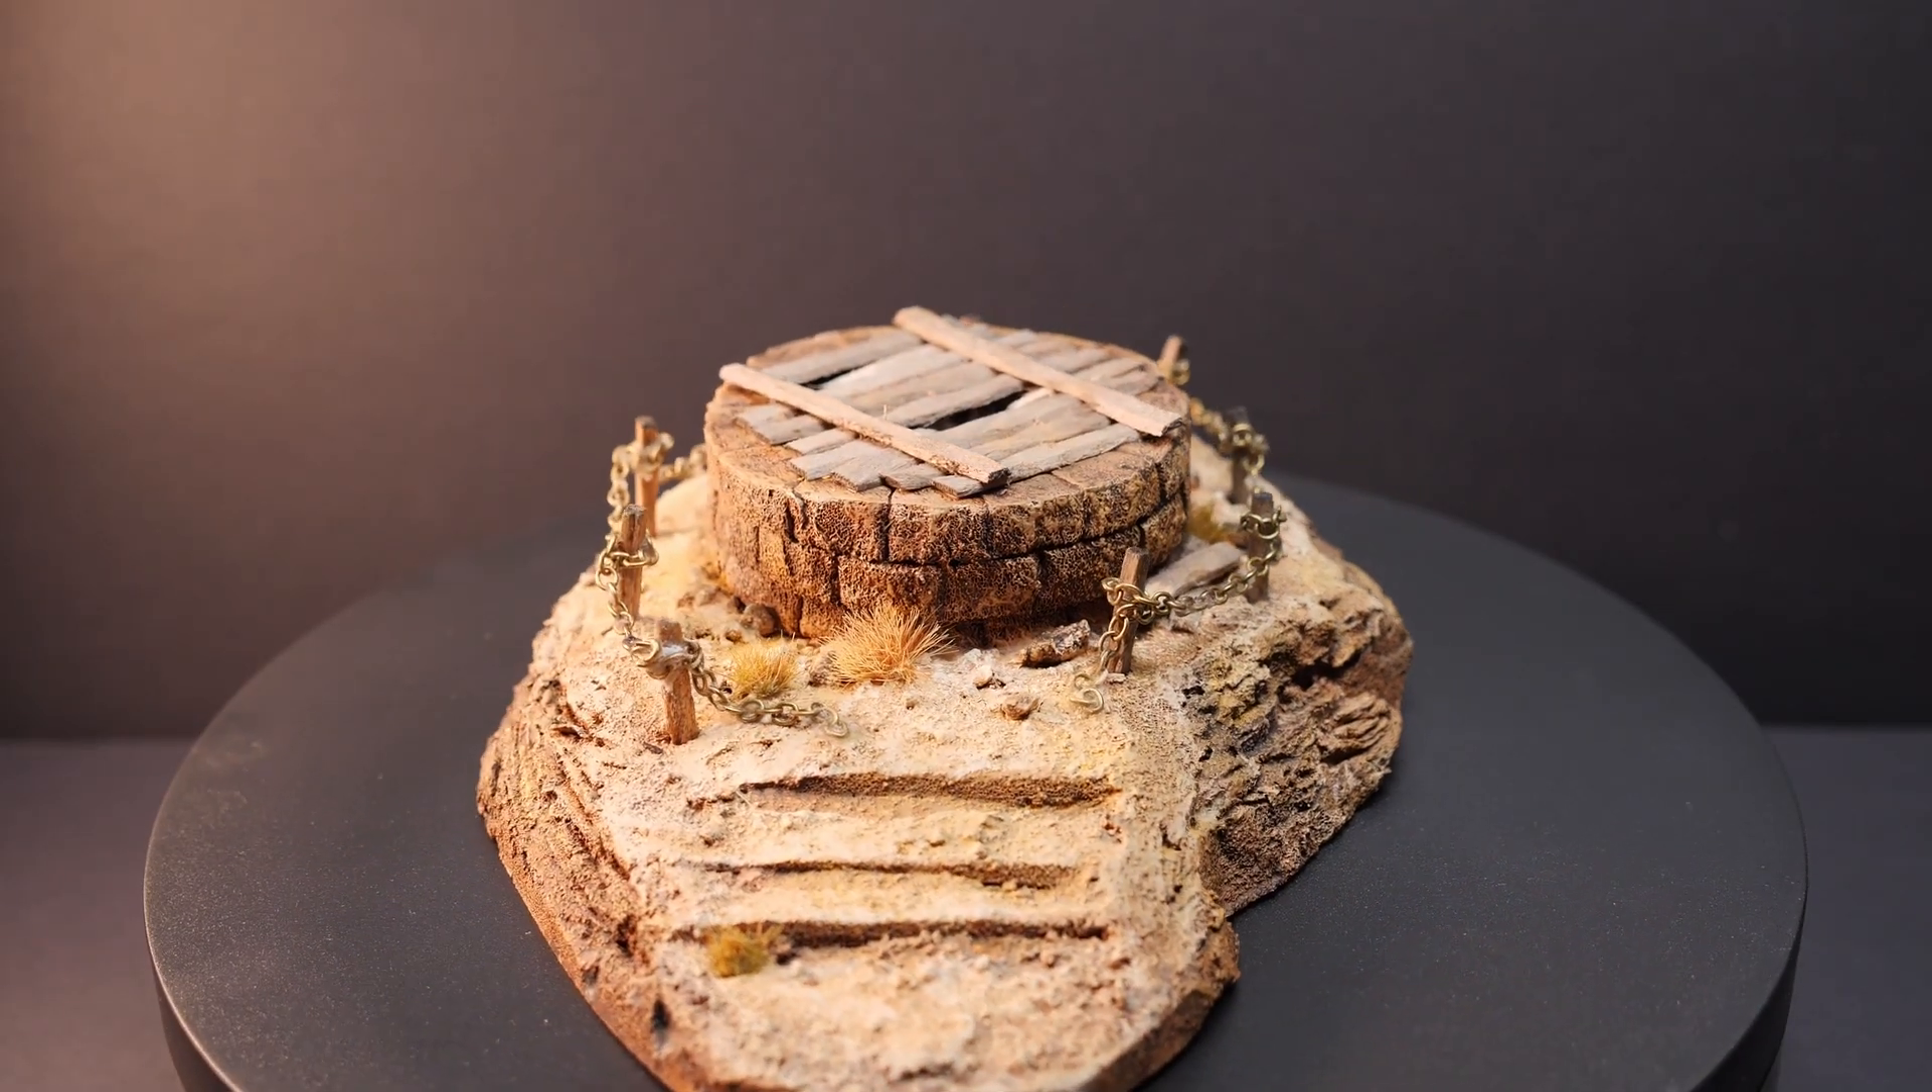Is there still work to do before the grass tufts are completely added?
No.